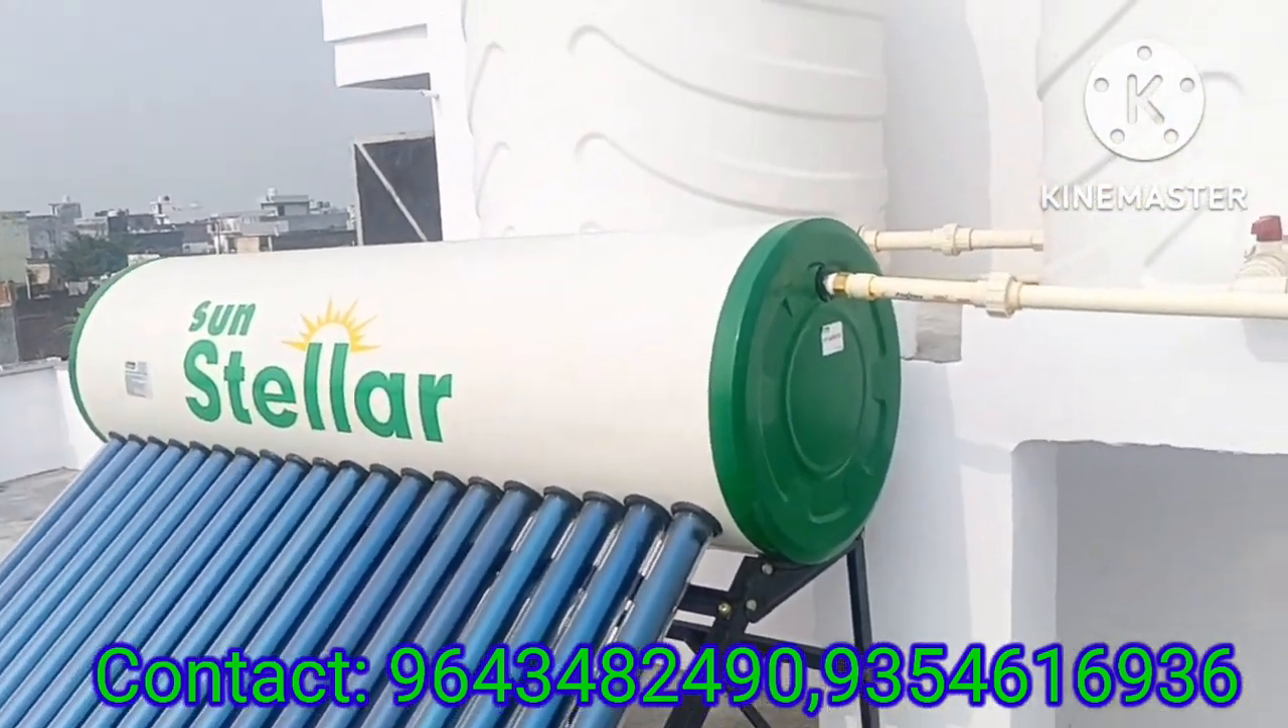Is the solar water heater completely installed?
Yes.